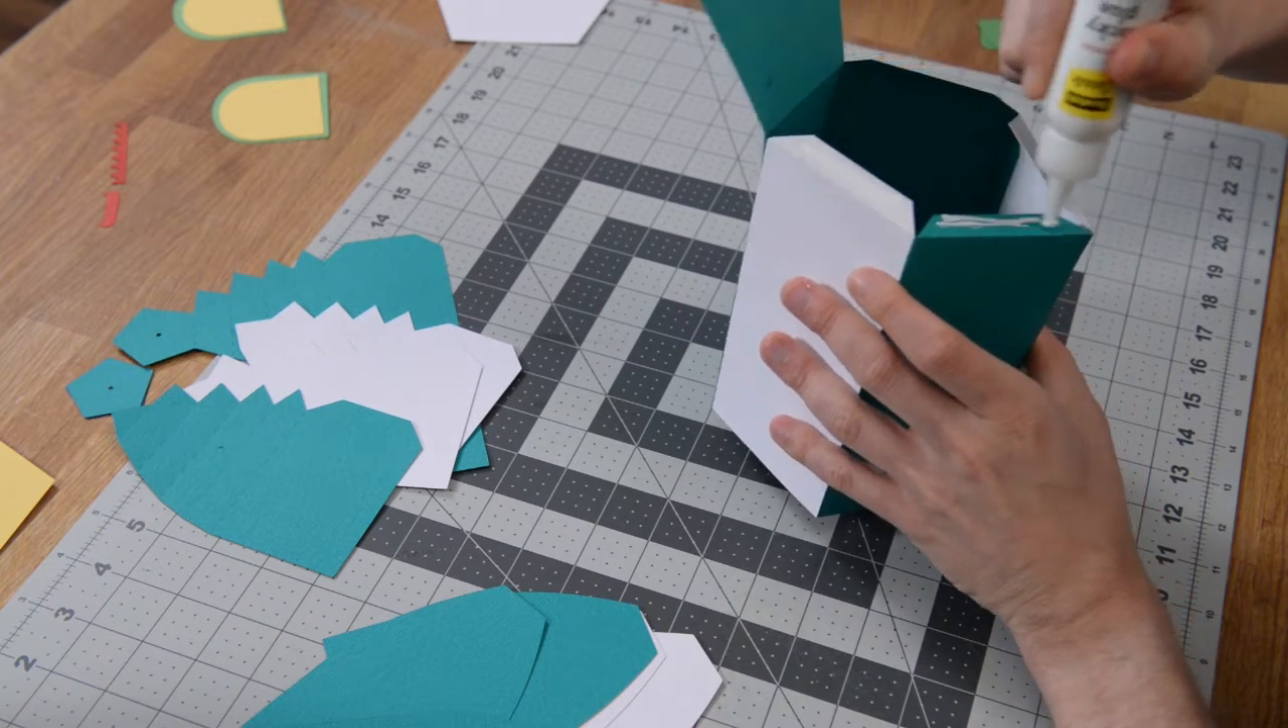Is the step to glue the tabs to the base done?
No.